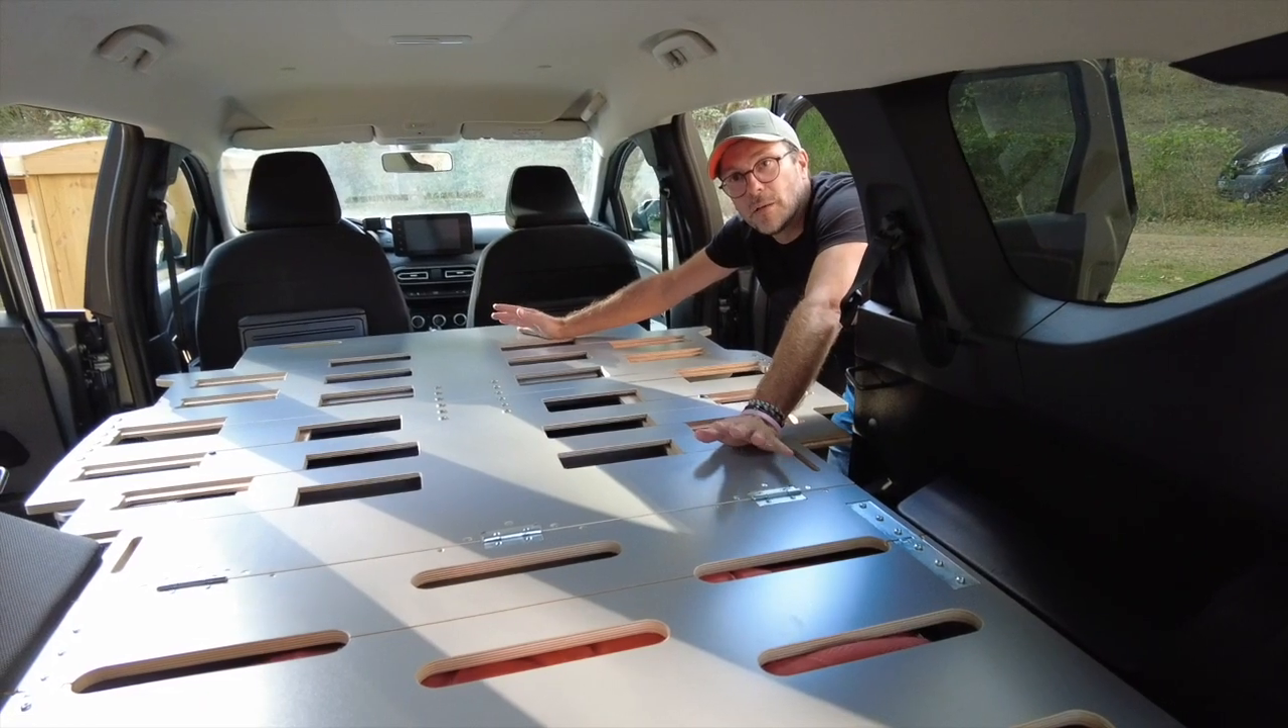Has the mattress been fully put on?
No.